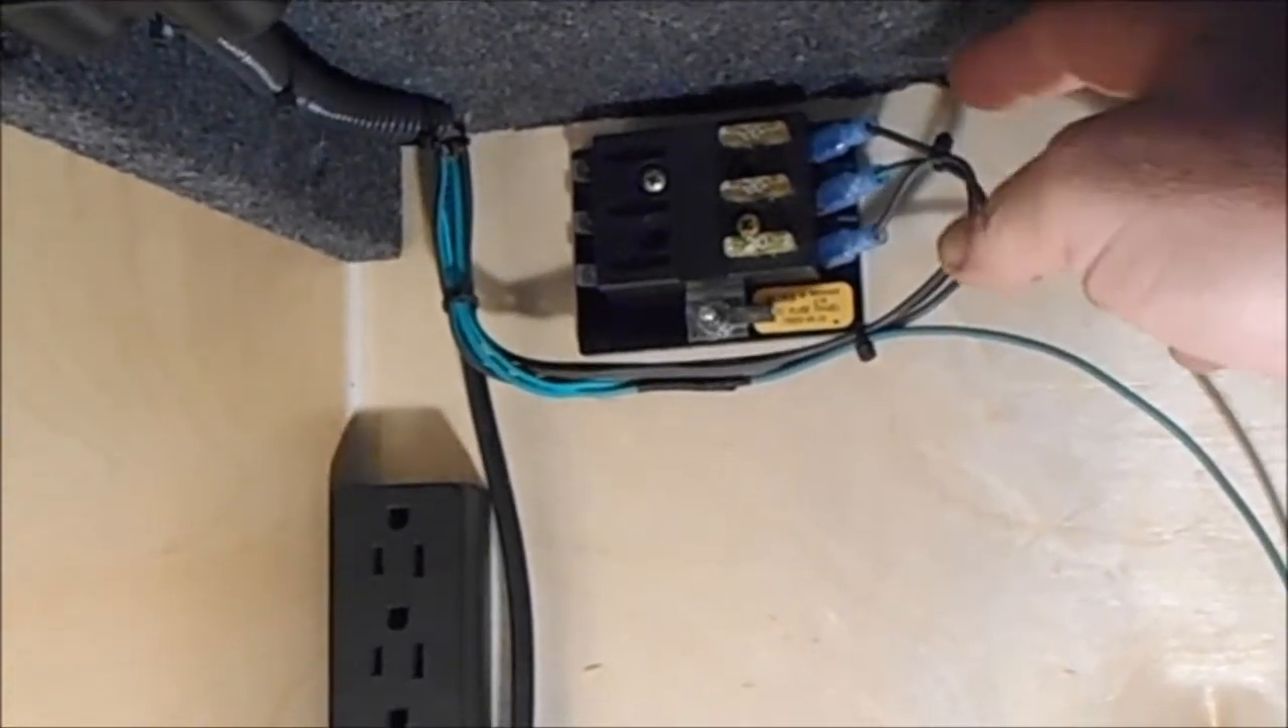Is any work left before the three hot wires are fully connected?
No.